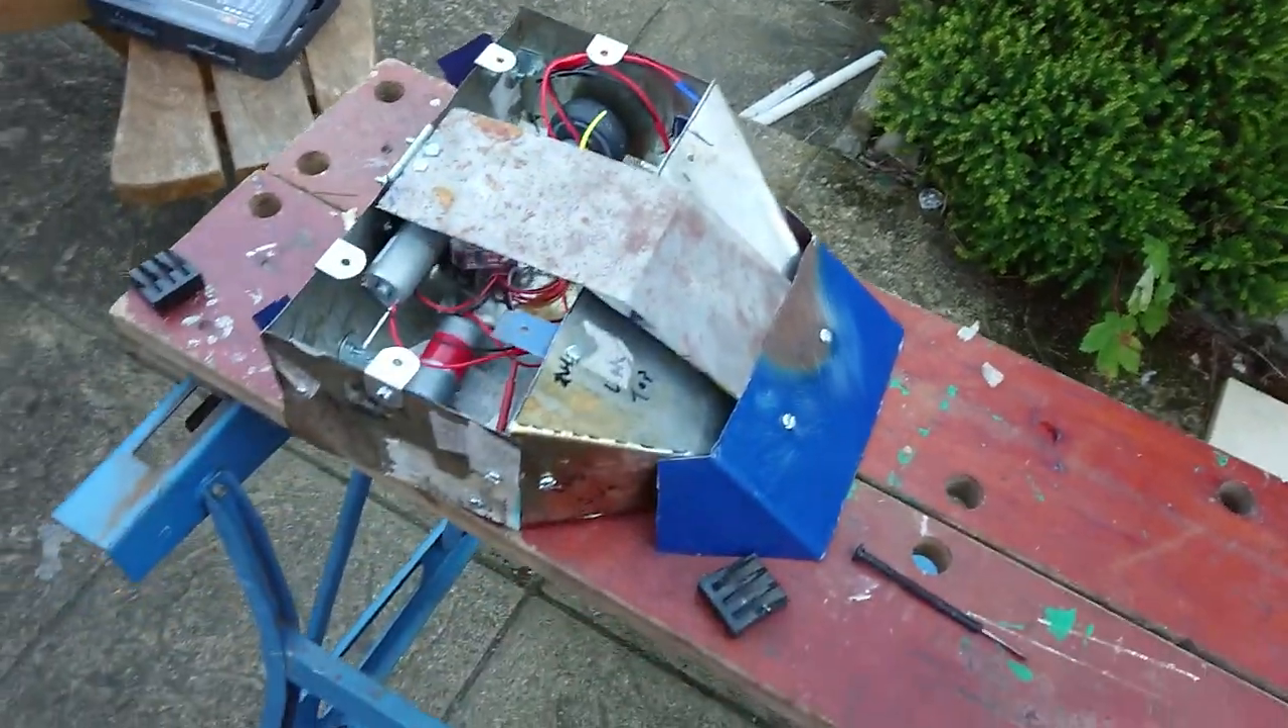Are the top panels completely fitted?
No.